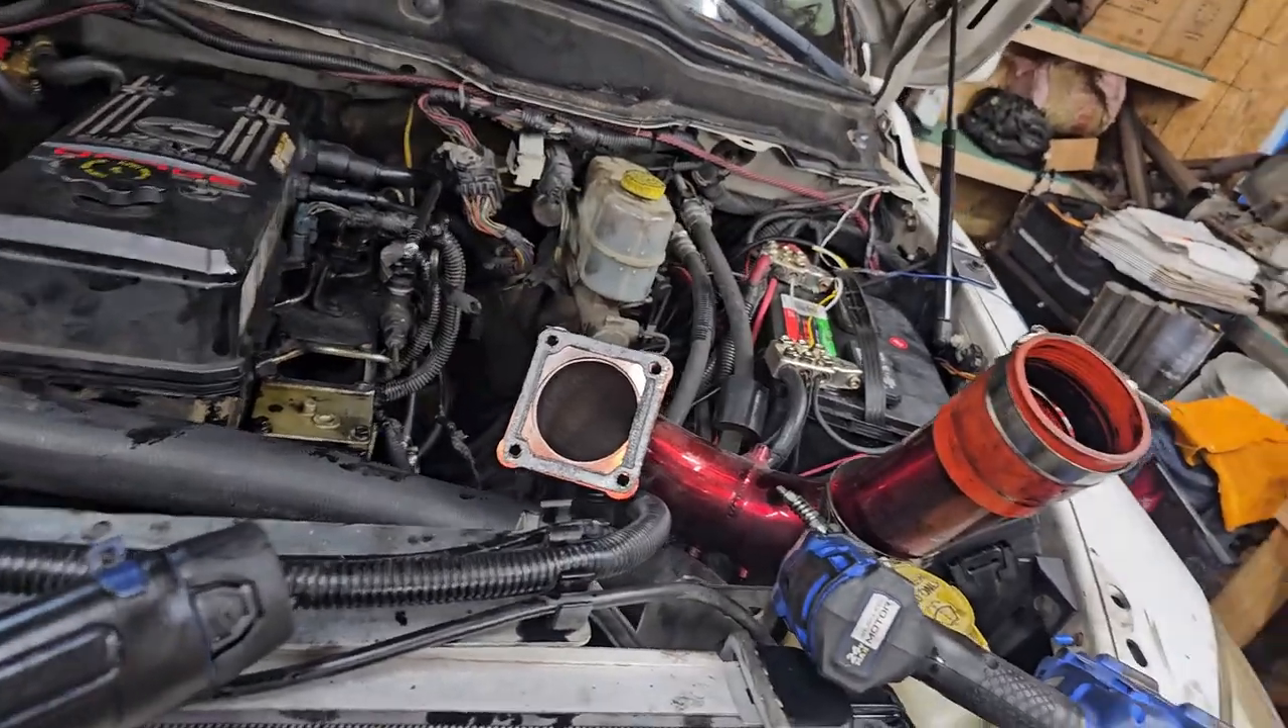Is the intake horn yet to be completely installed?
Yes.